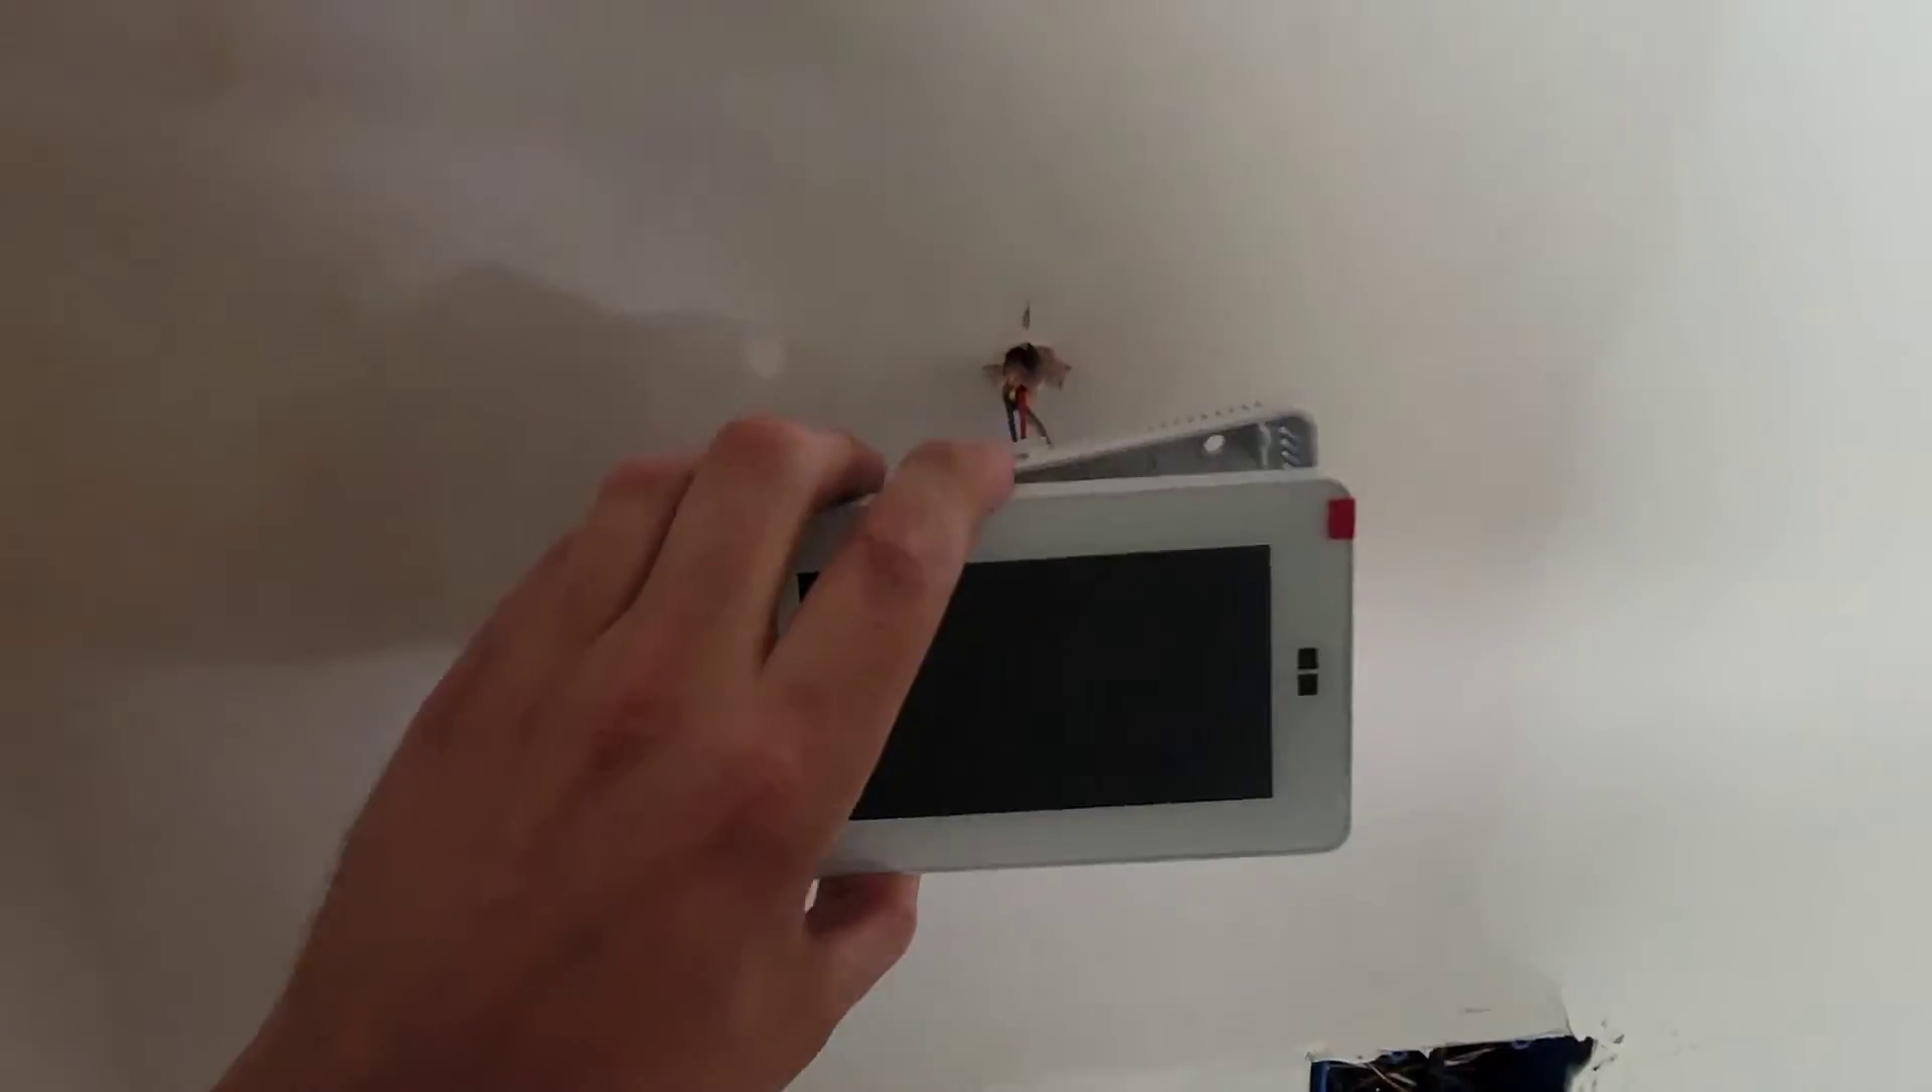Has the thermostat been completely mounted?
No.